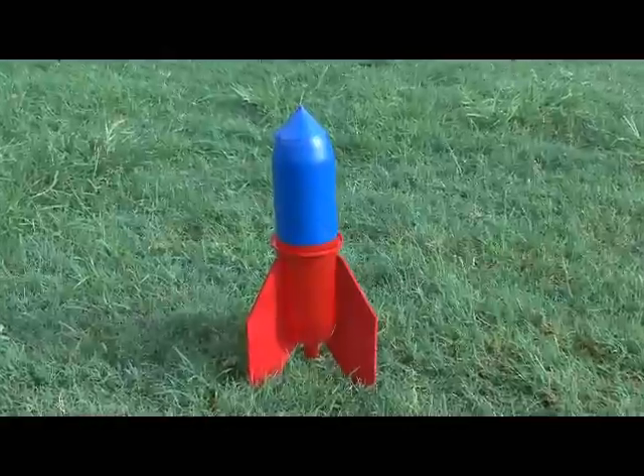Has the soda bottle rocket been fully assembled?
Yes.